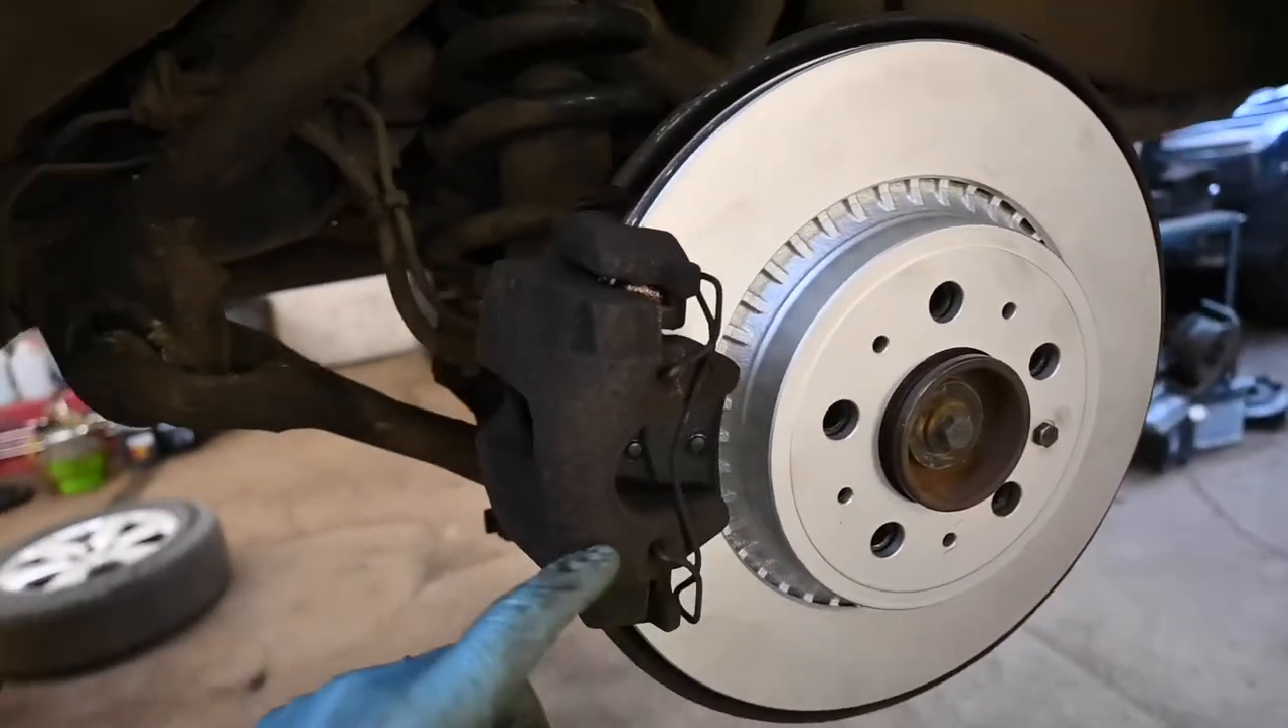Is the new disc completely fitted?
Yes.